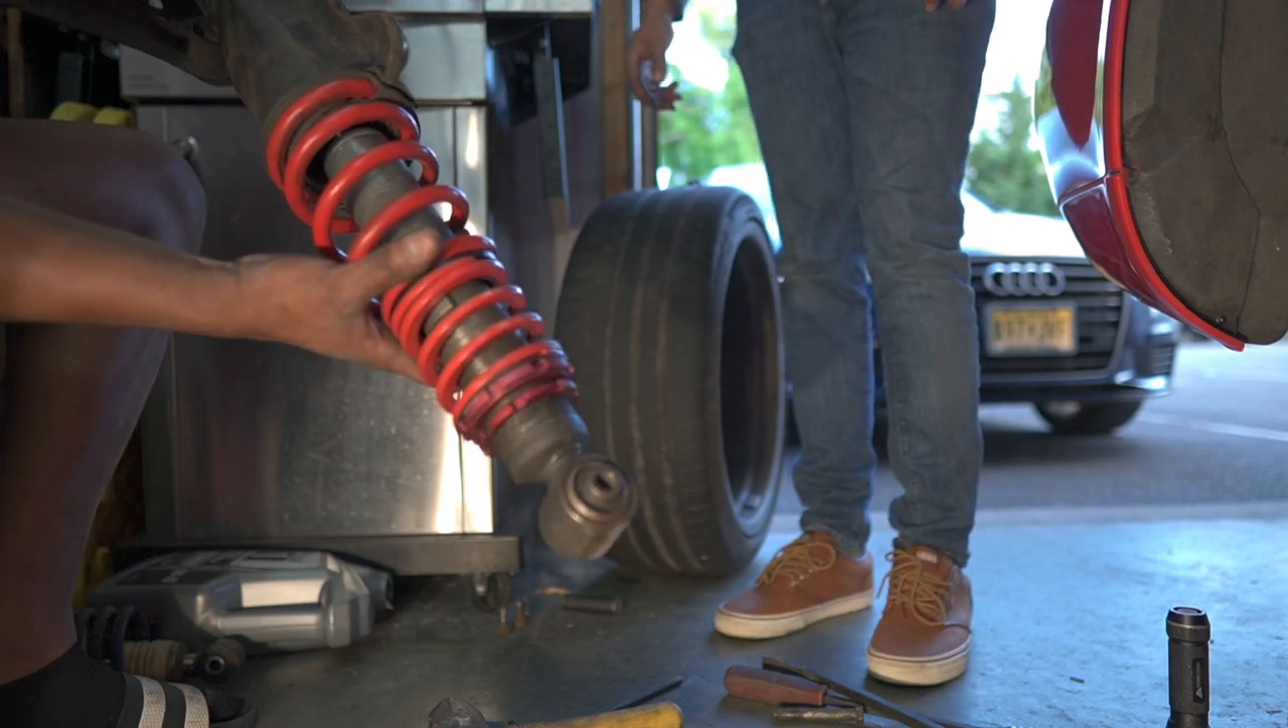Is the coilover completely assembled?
Yes.